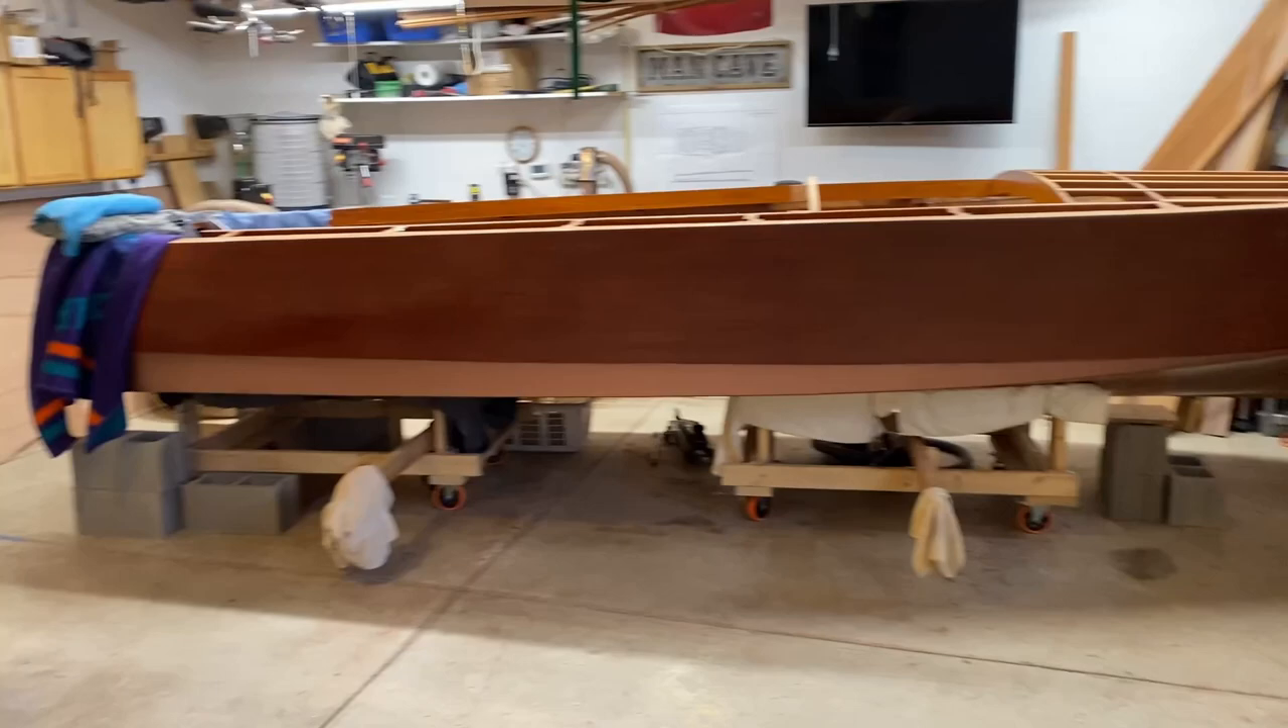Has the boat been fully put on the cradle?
Yes.